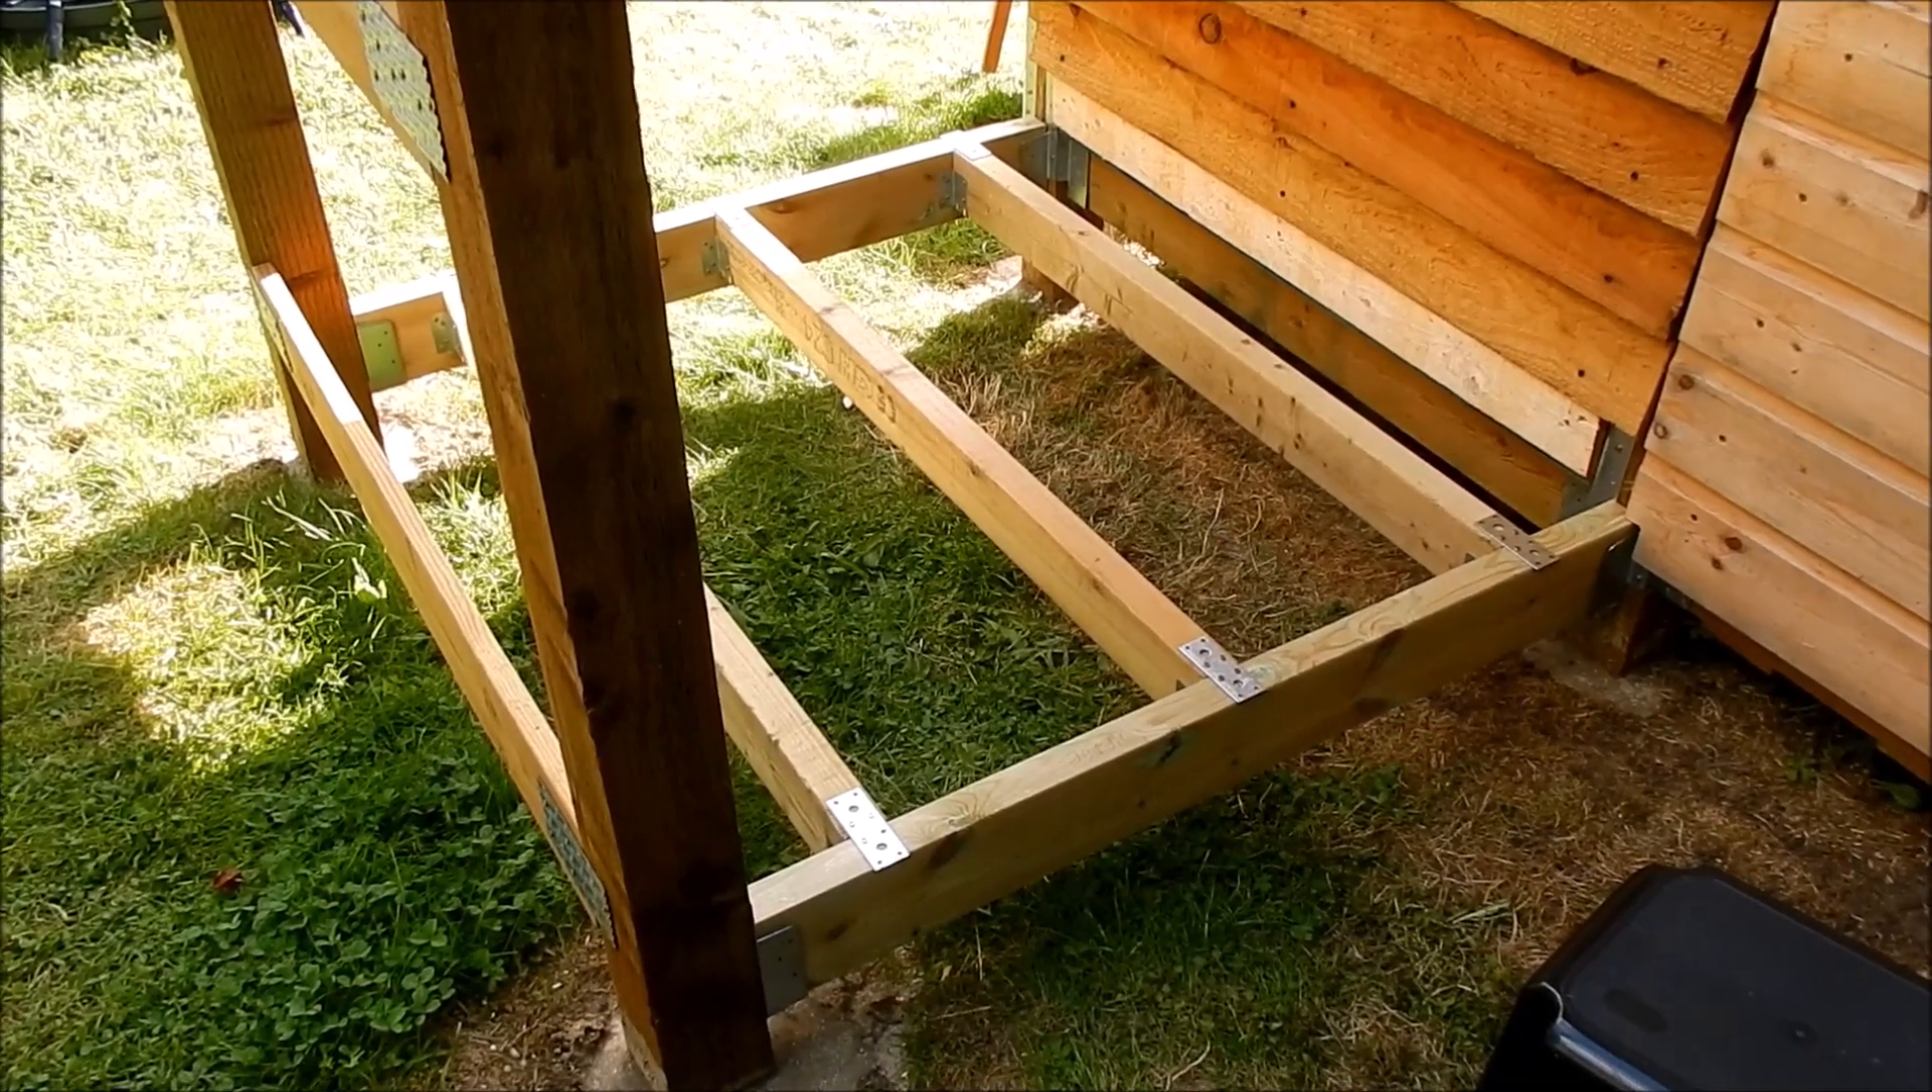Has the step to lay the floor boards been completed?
No.